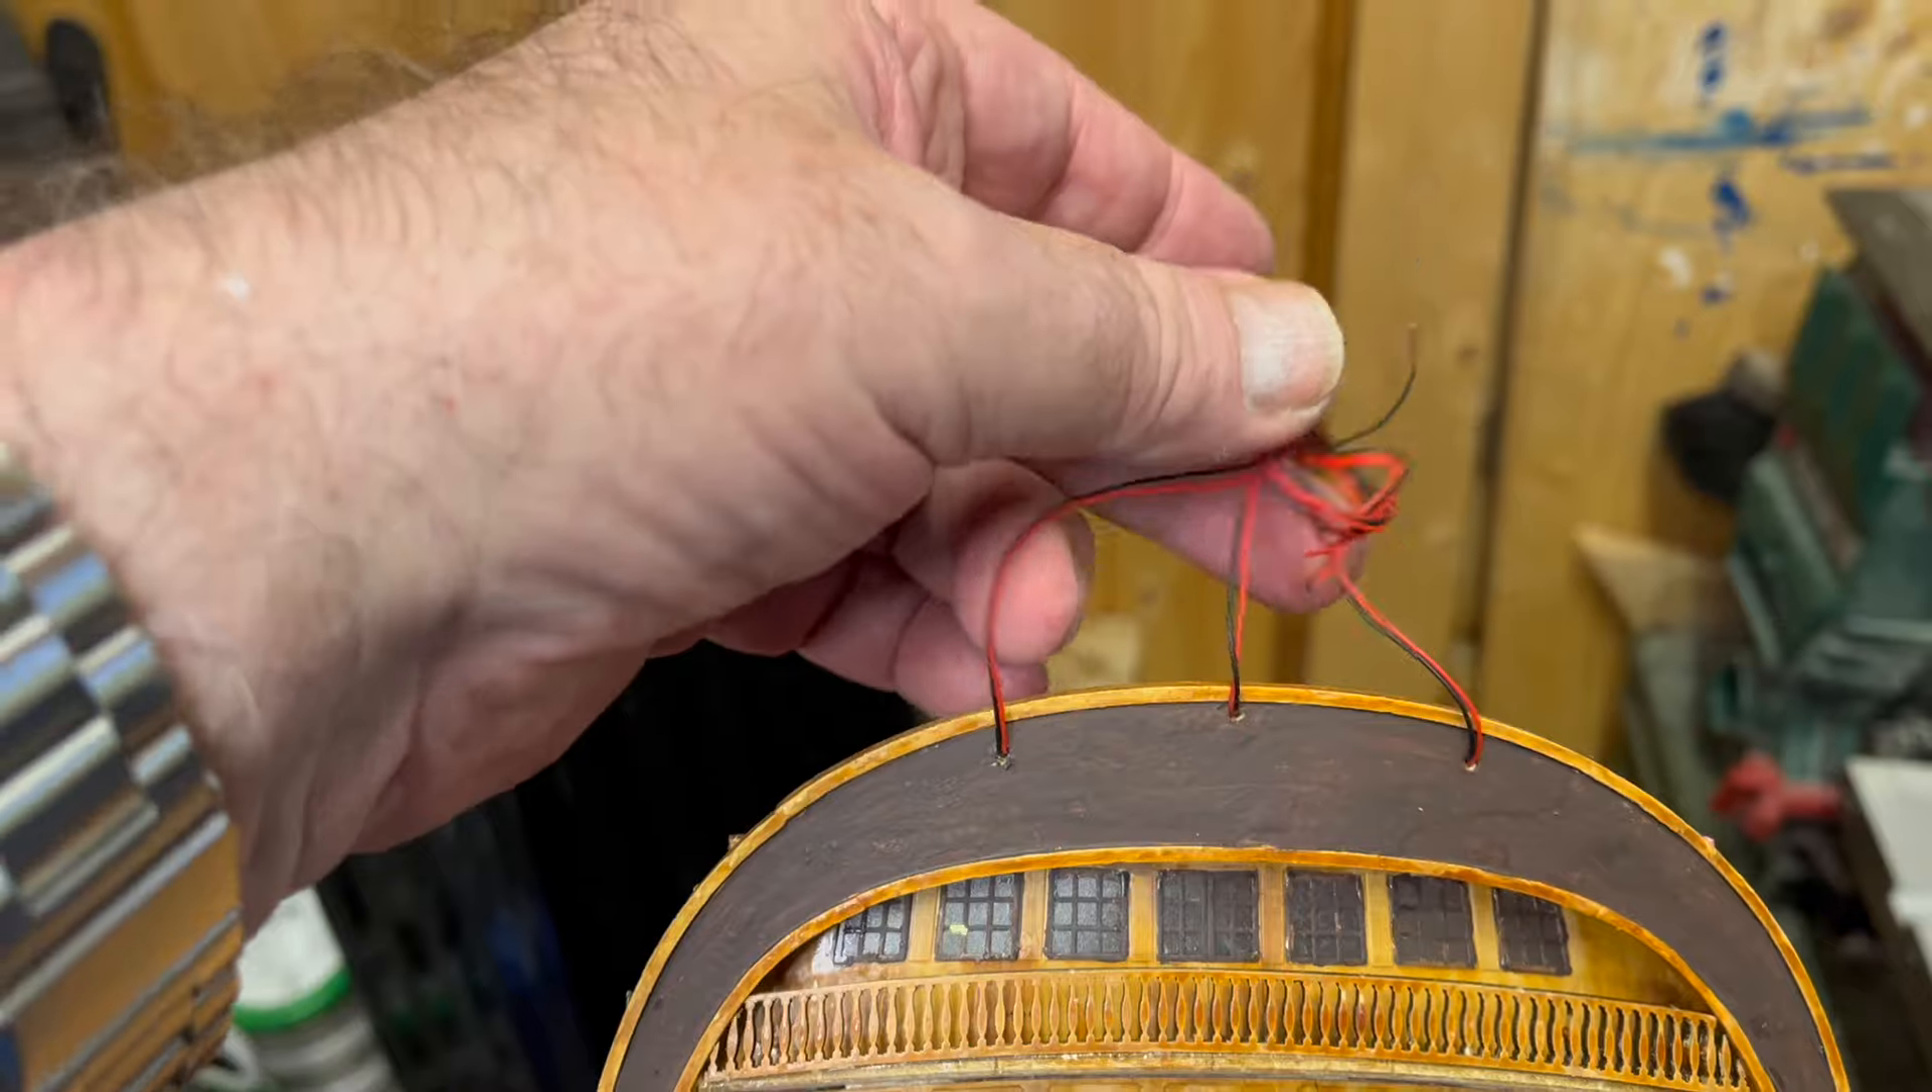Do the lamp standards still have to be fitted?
Yes.